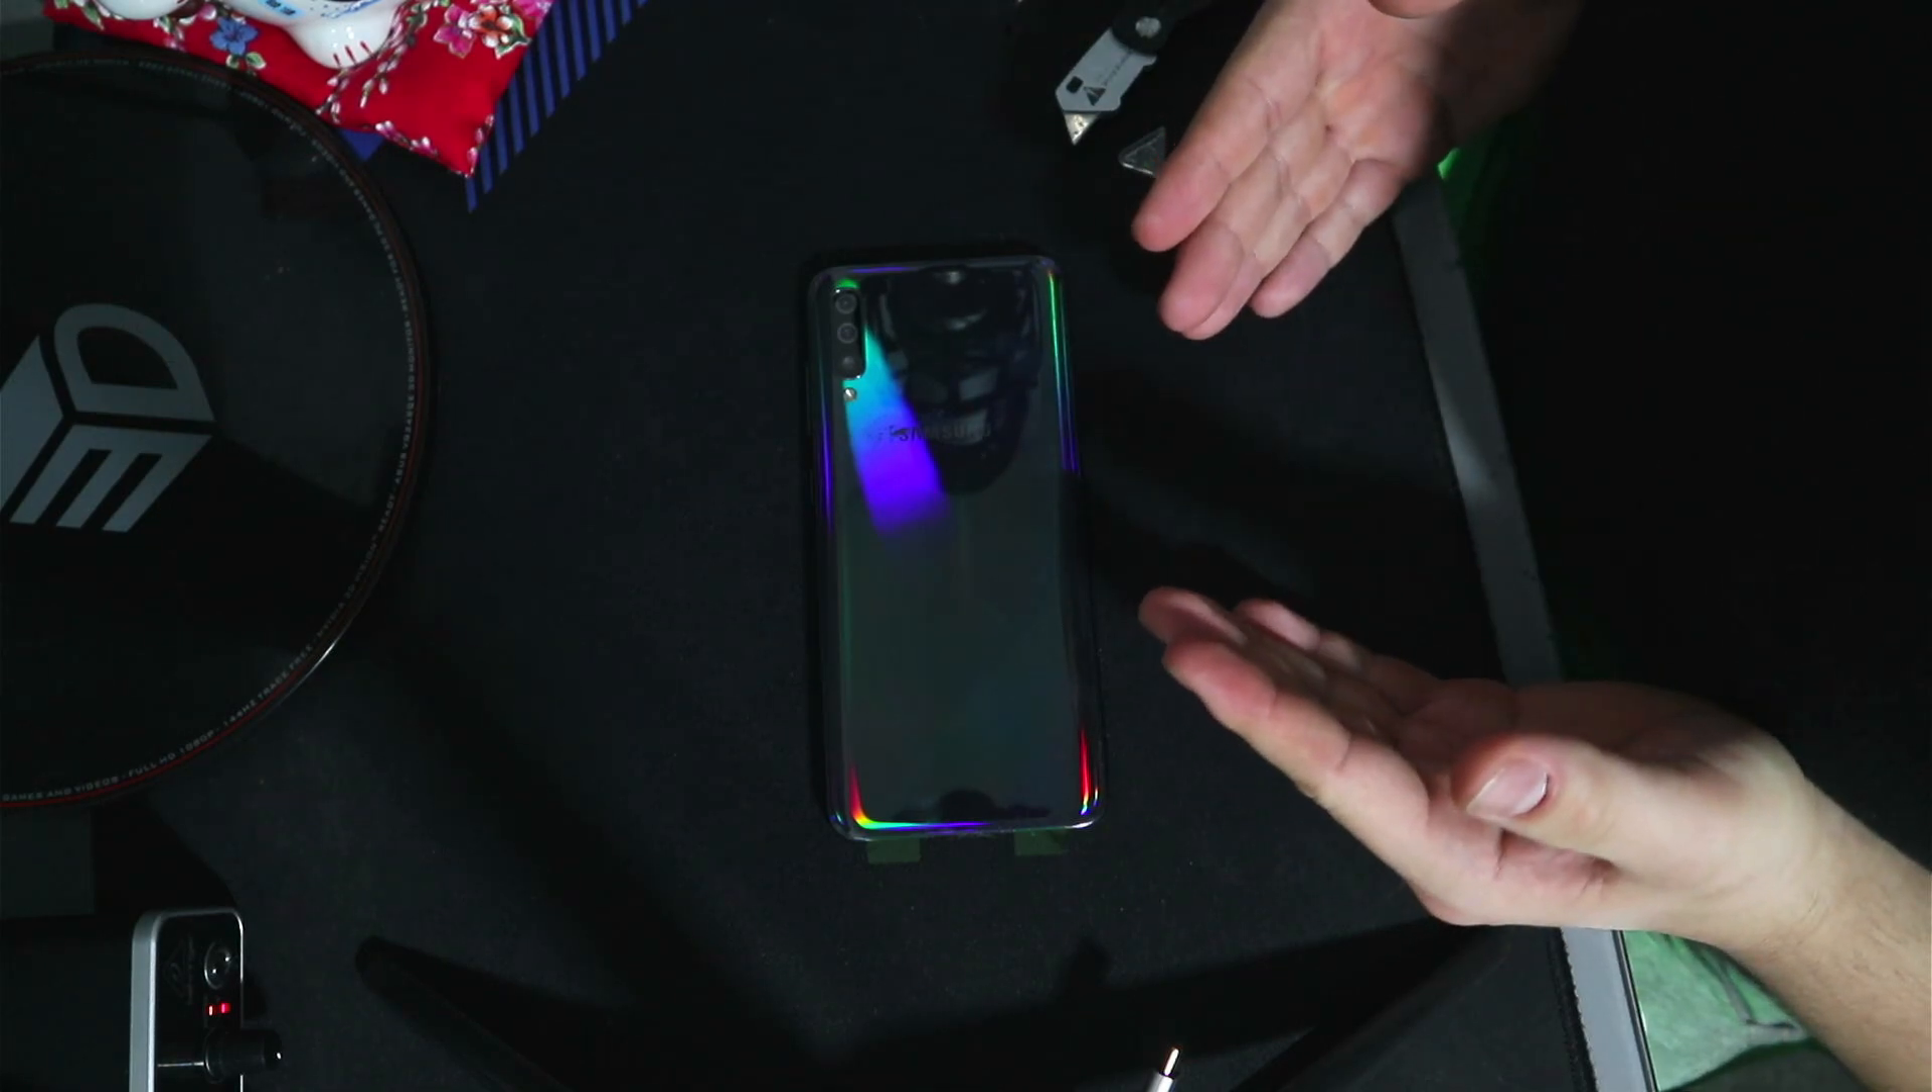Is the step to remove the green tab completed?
No.